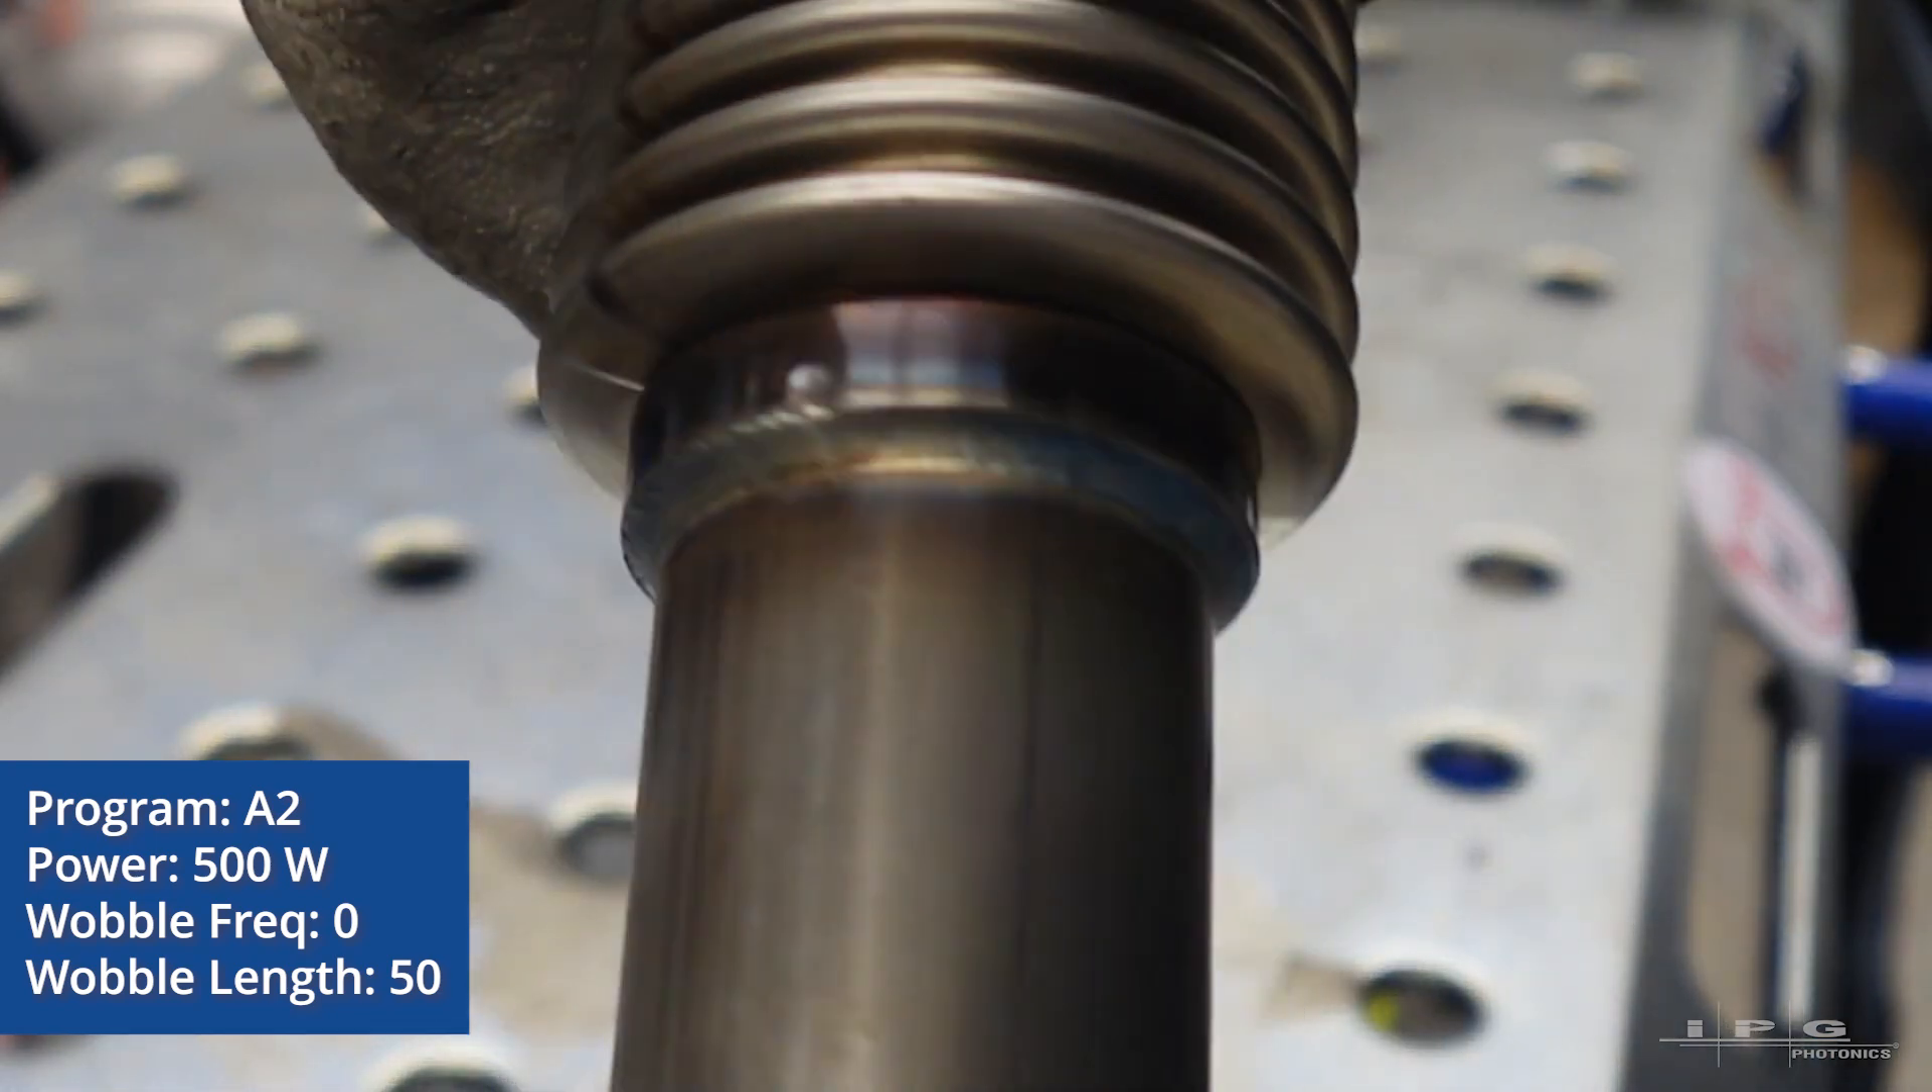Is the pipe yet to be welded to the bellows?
No.